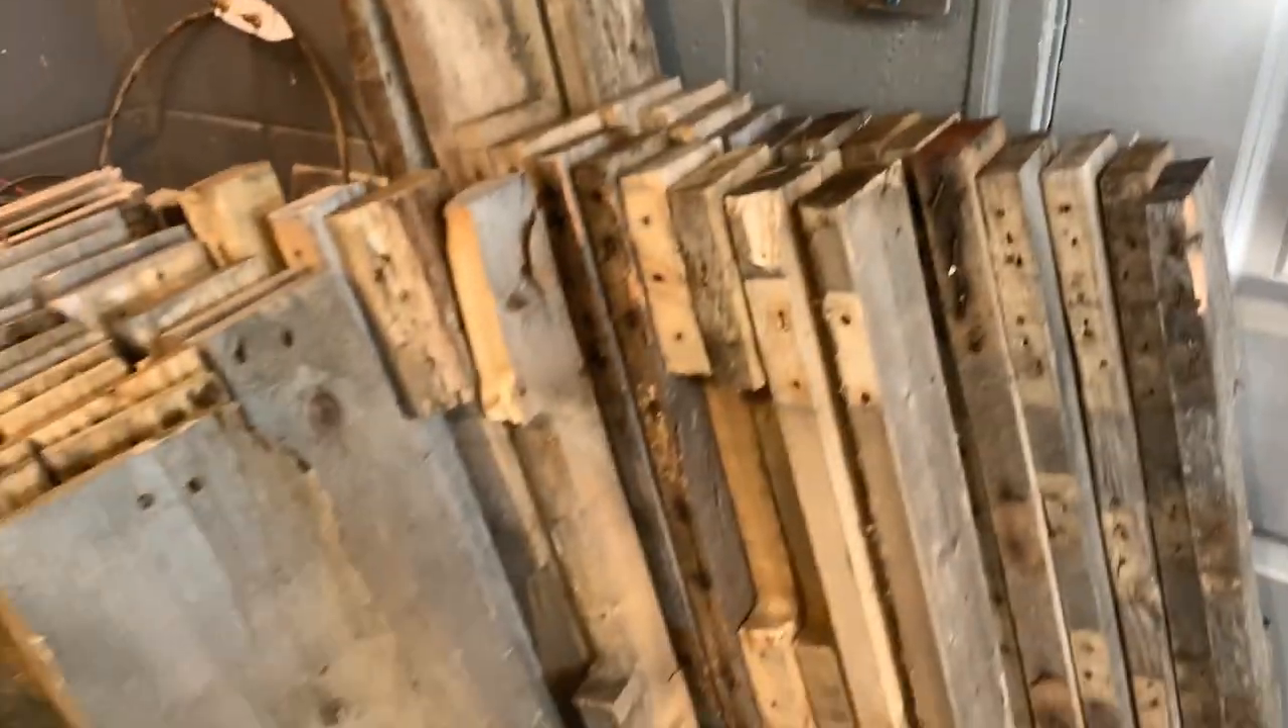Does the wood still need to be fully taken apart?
No.